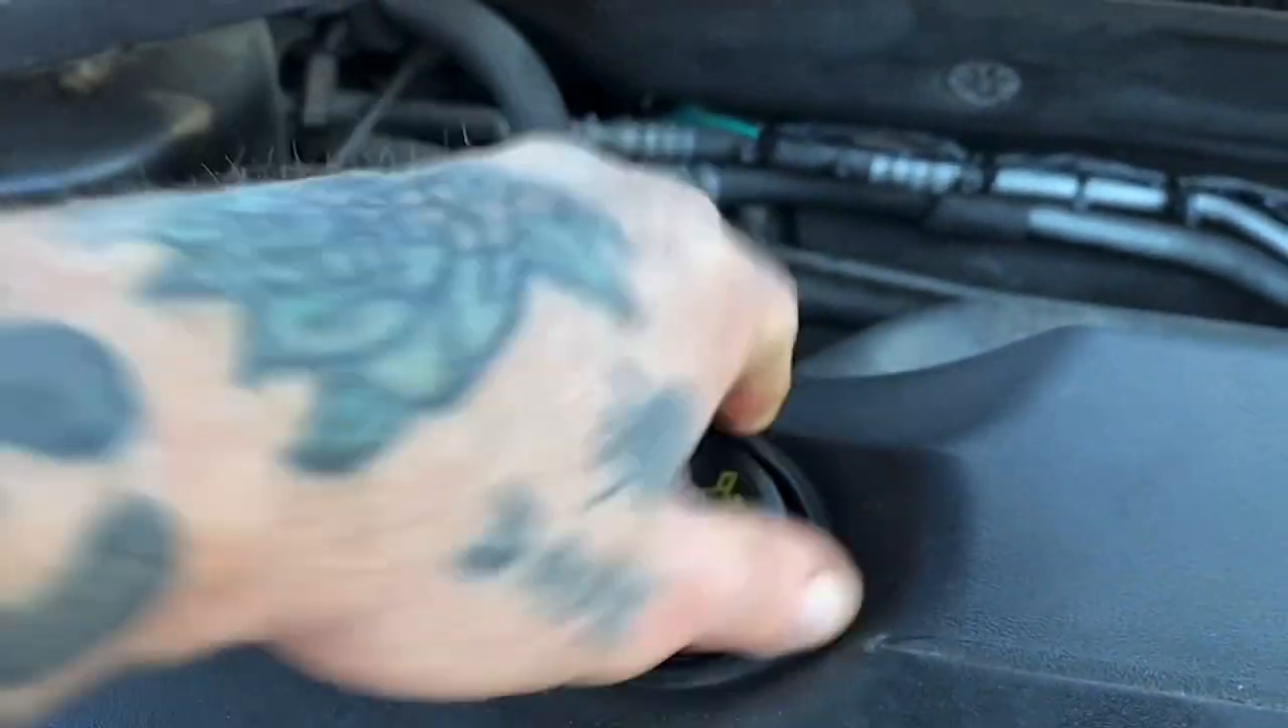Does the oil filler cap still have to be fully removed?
Yes.